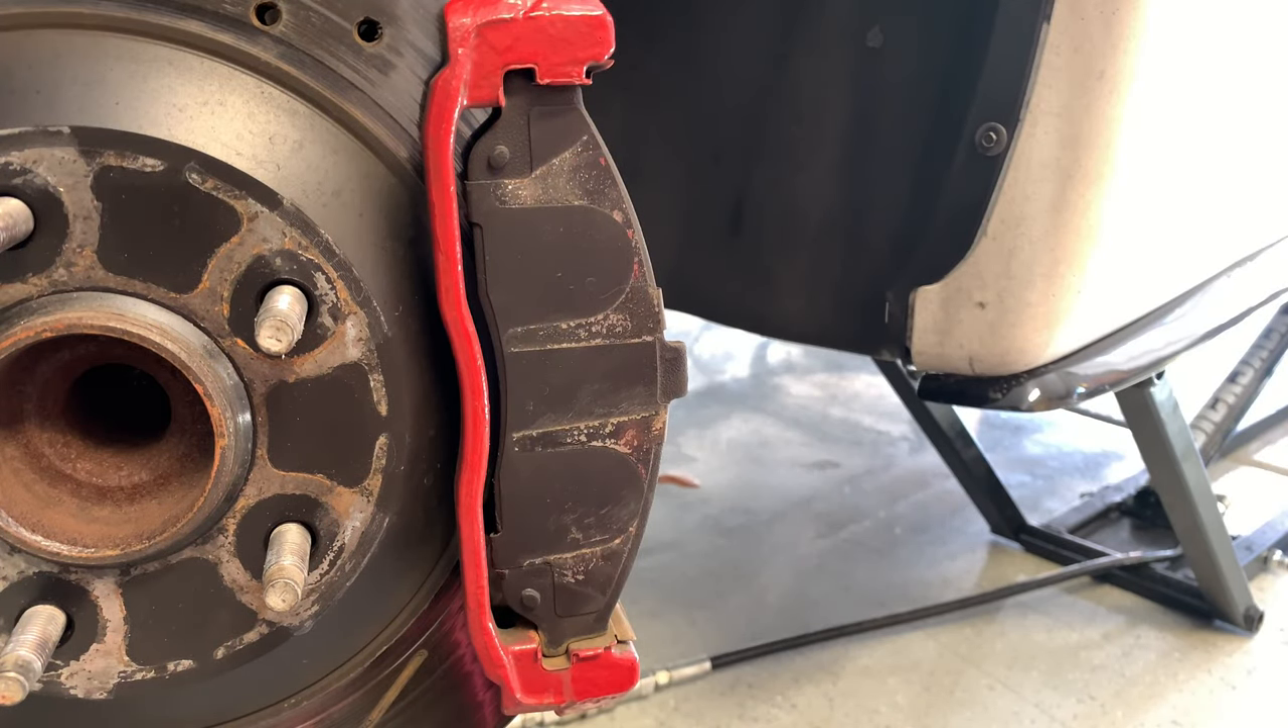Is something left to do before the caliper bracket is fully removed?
Yes.